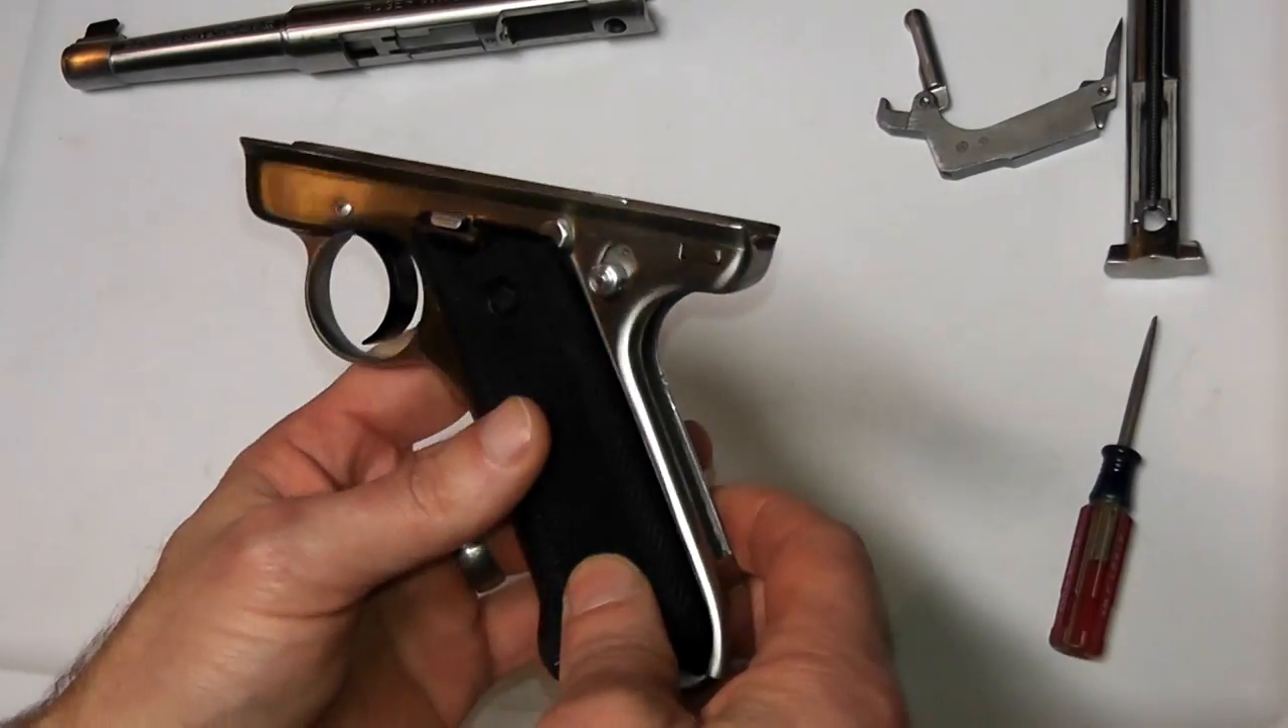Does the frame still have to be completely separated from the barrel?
No.